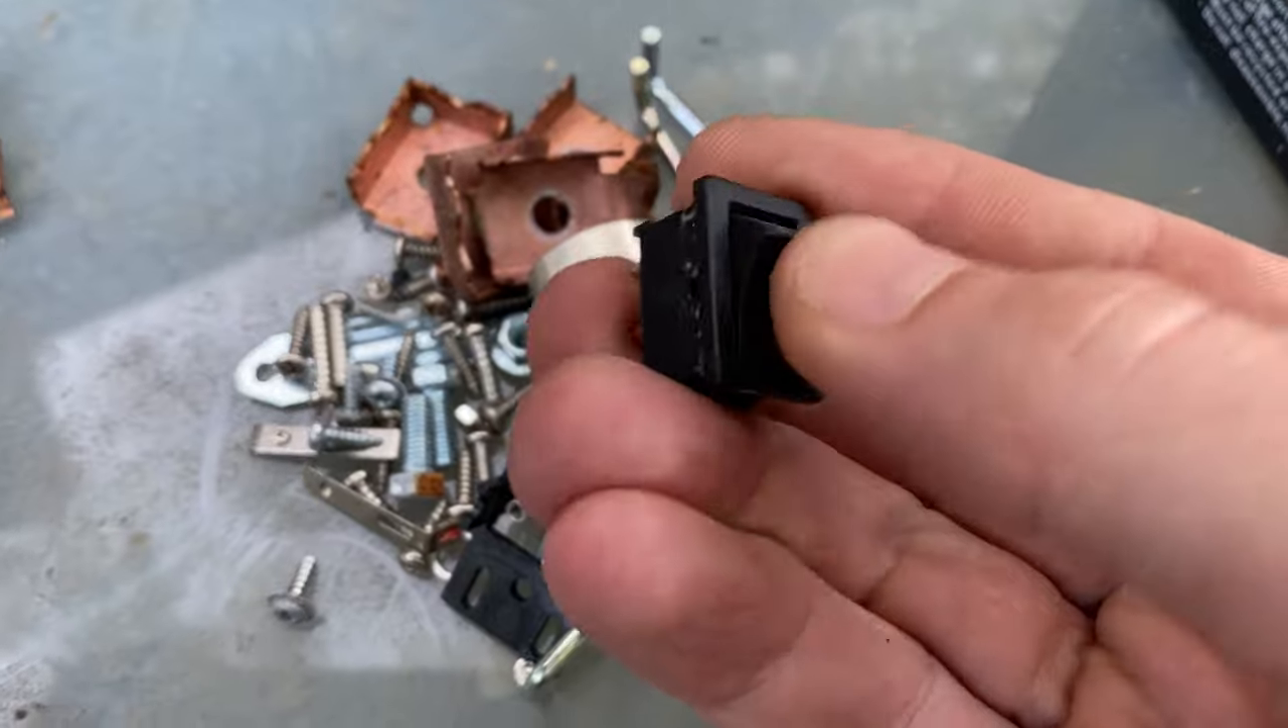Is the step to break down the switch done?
No.